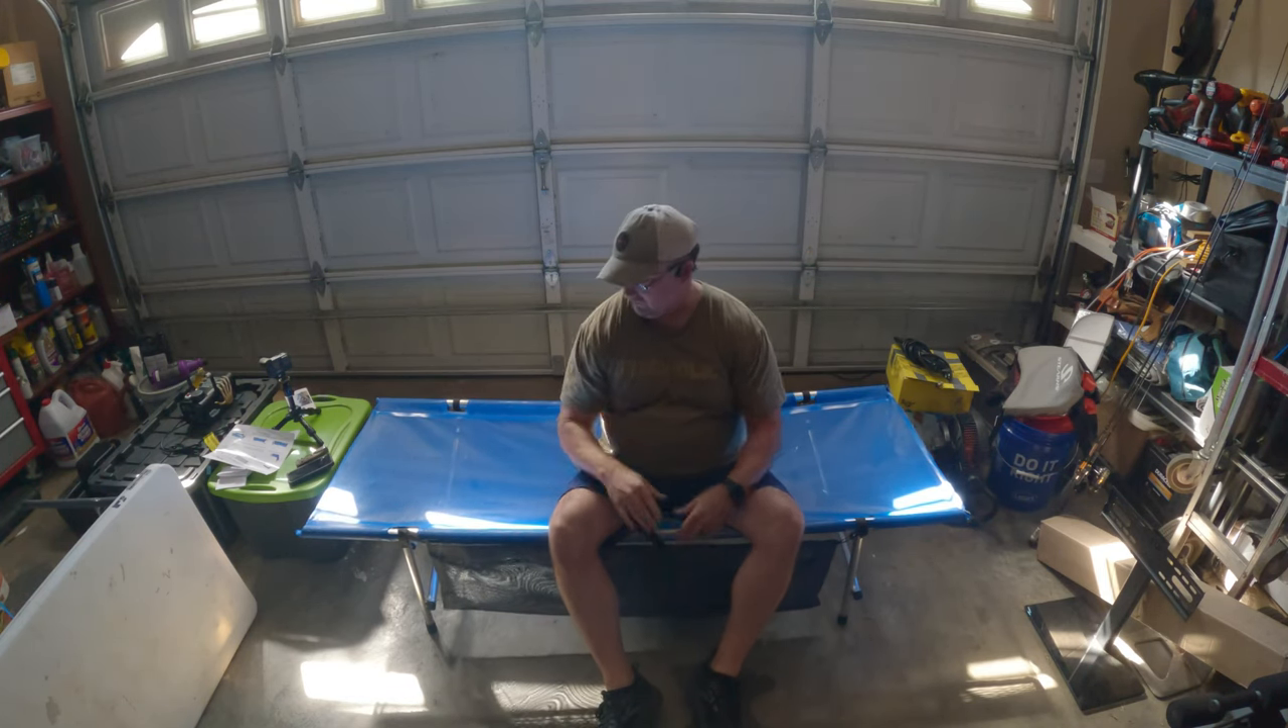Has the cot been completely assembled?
Yes.